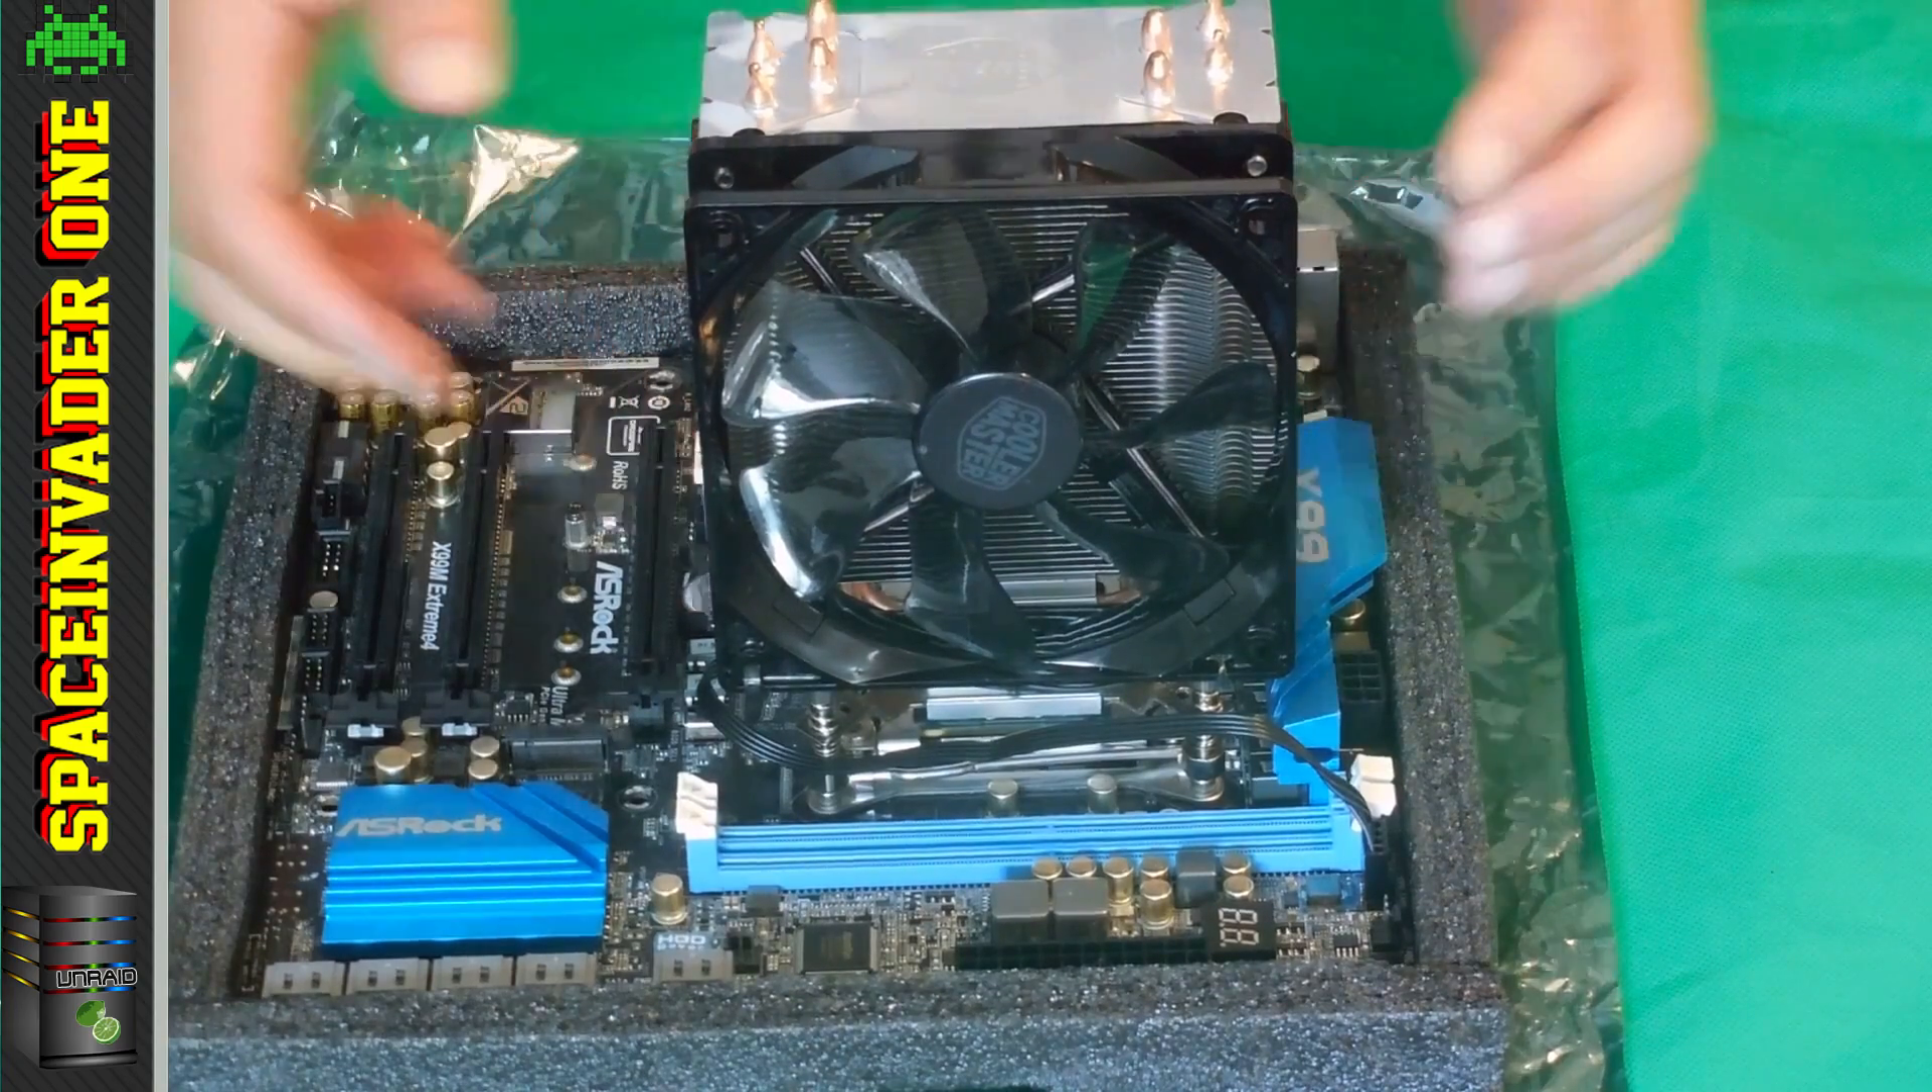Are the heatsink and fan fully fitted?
Yes.